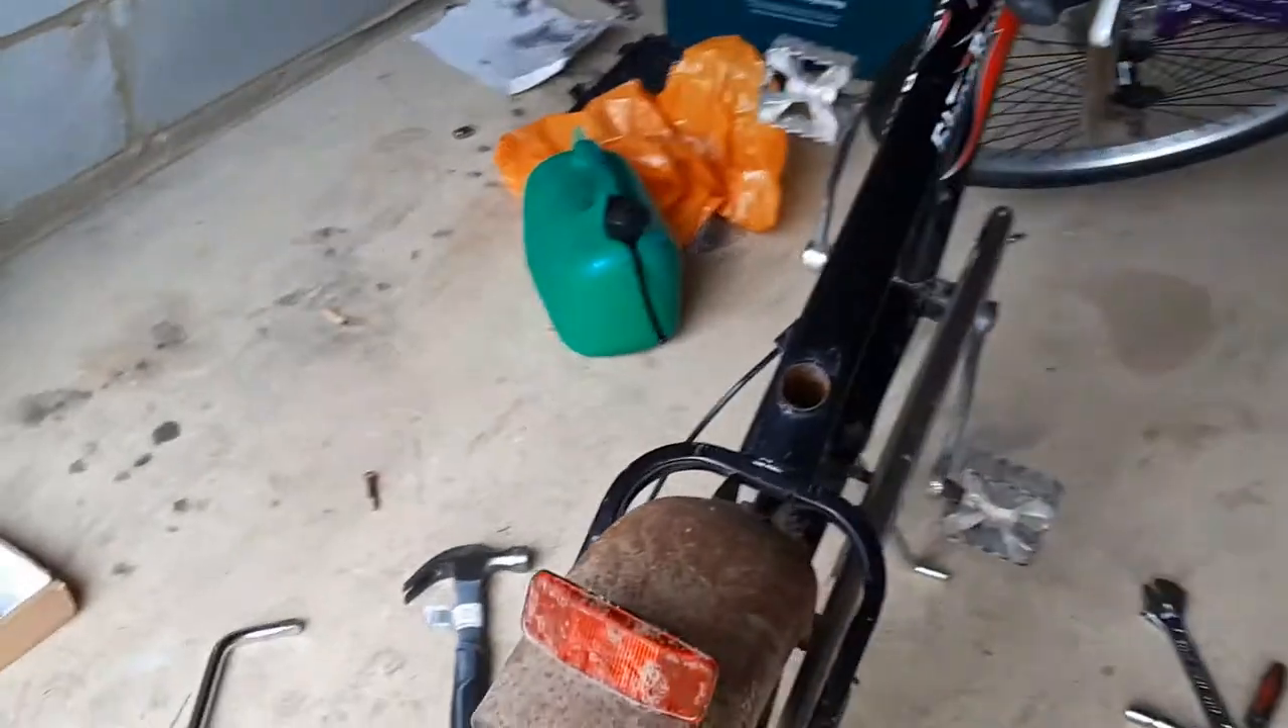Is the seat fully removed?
Yes.